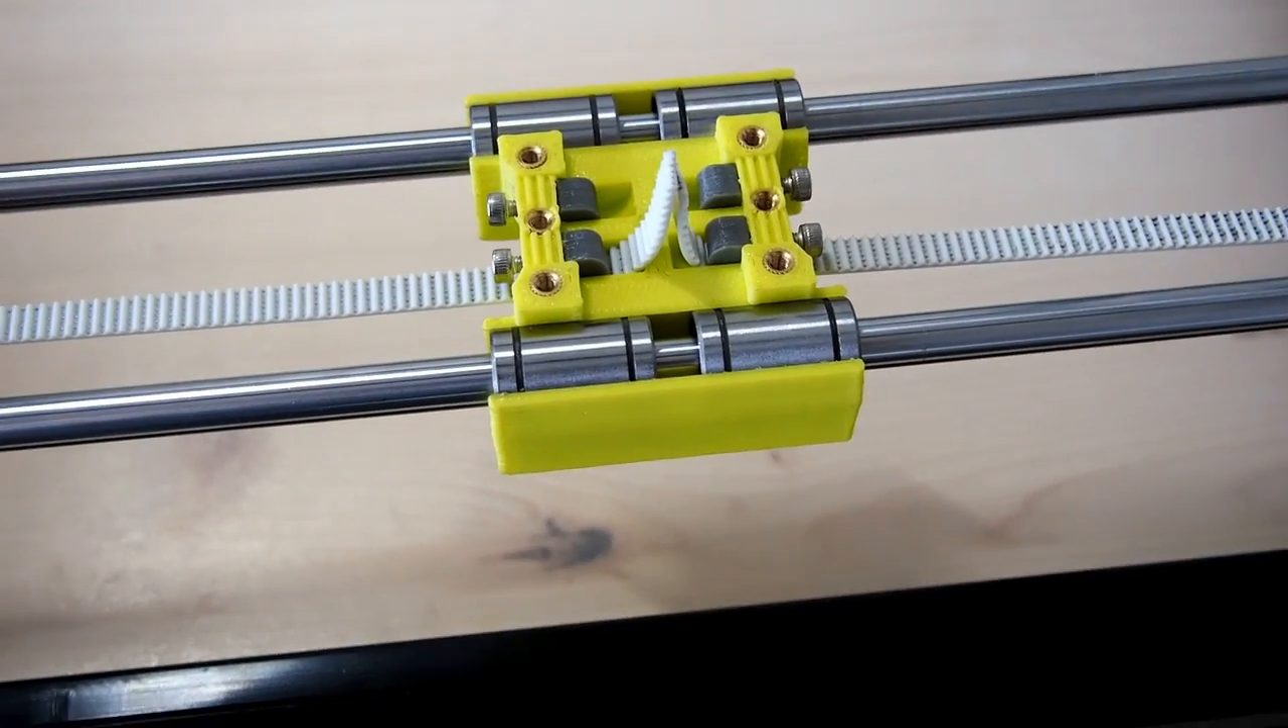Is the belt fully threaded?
Yes.